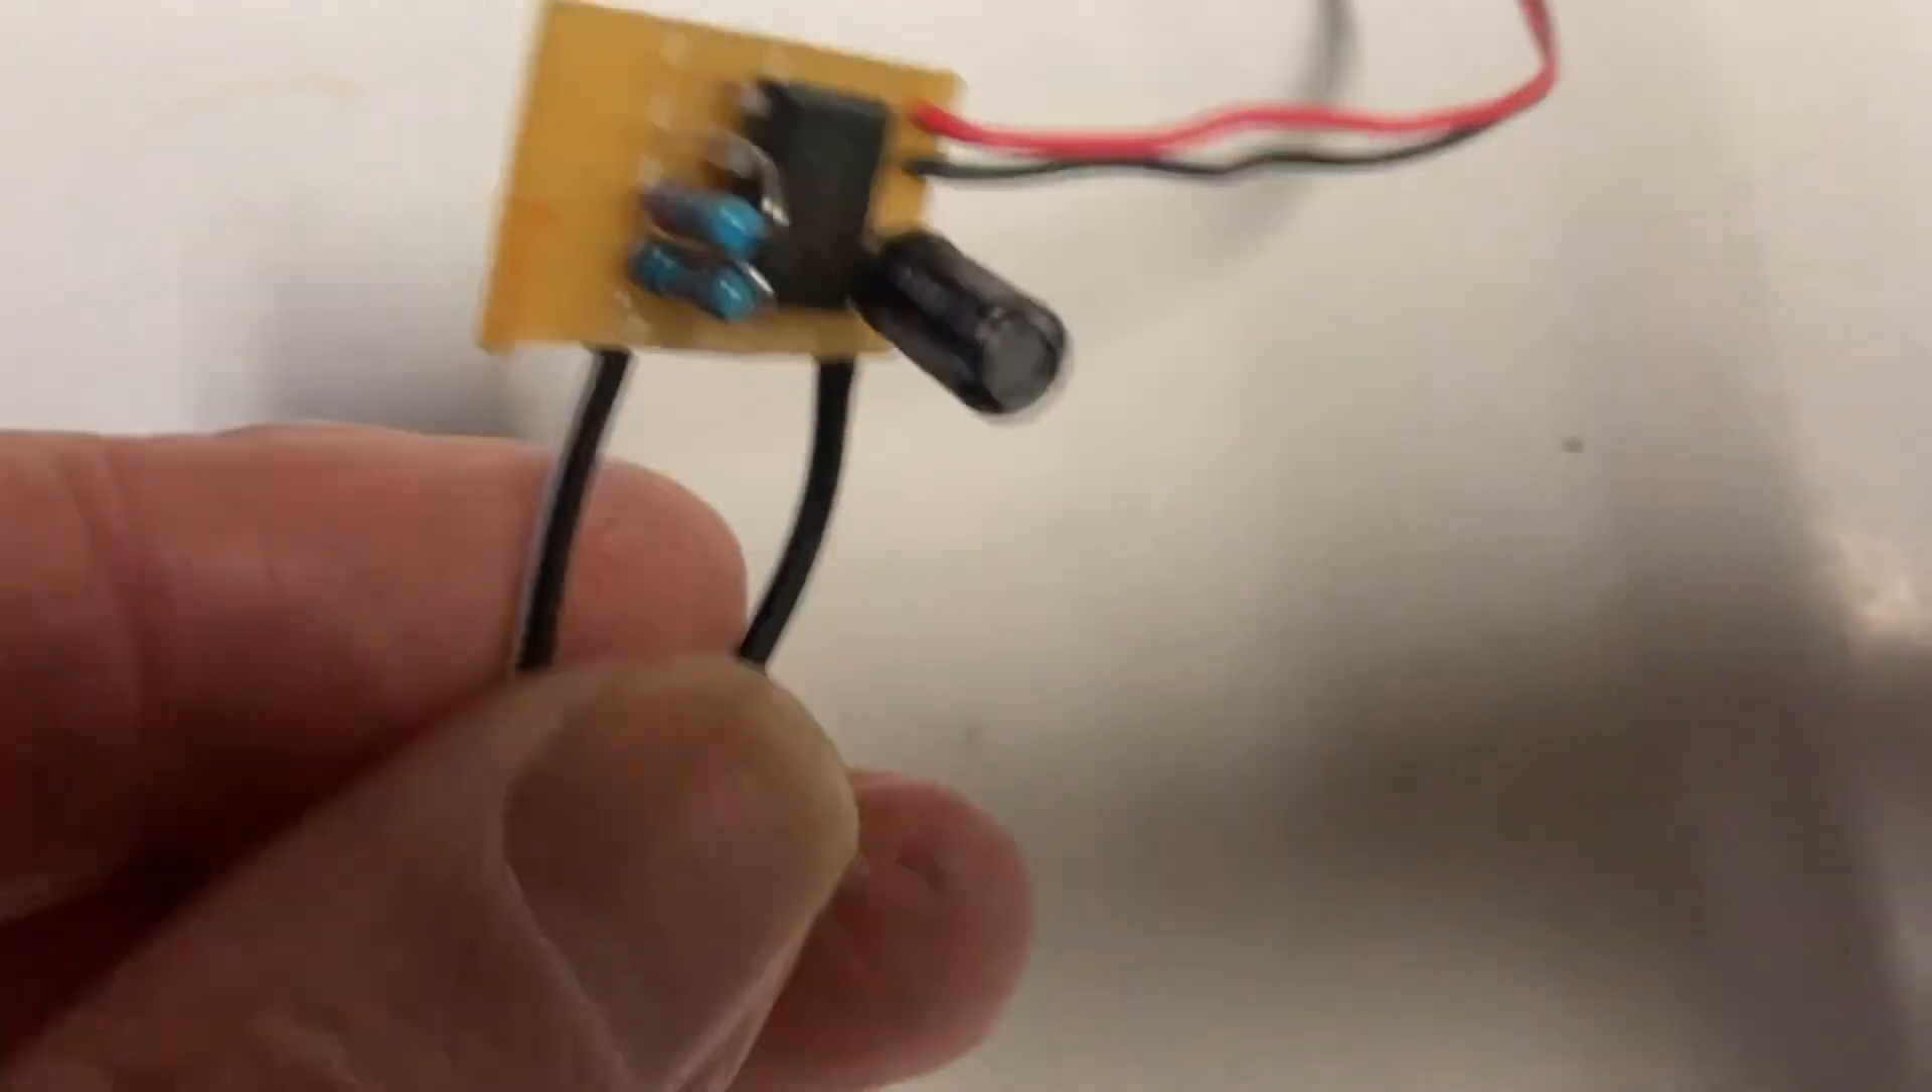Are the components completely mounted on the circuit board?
Yes.